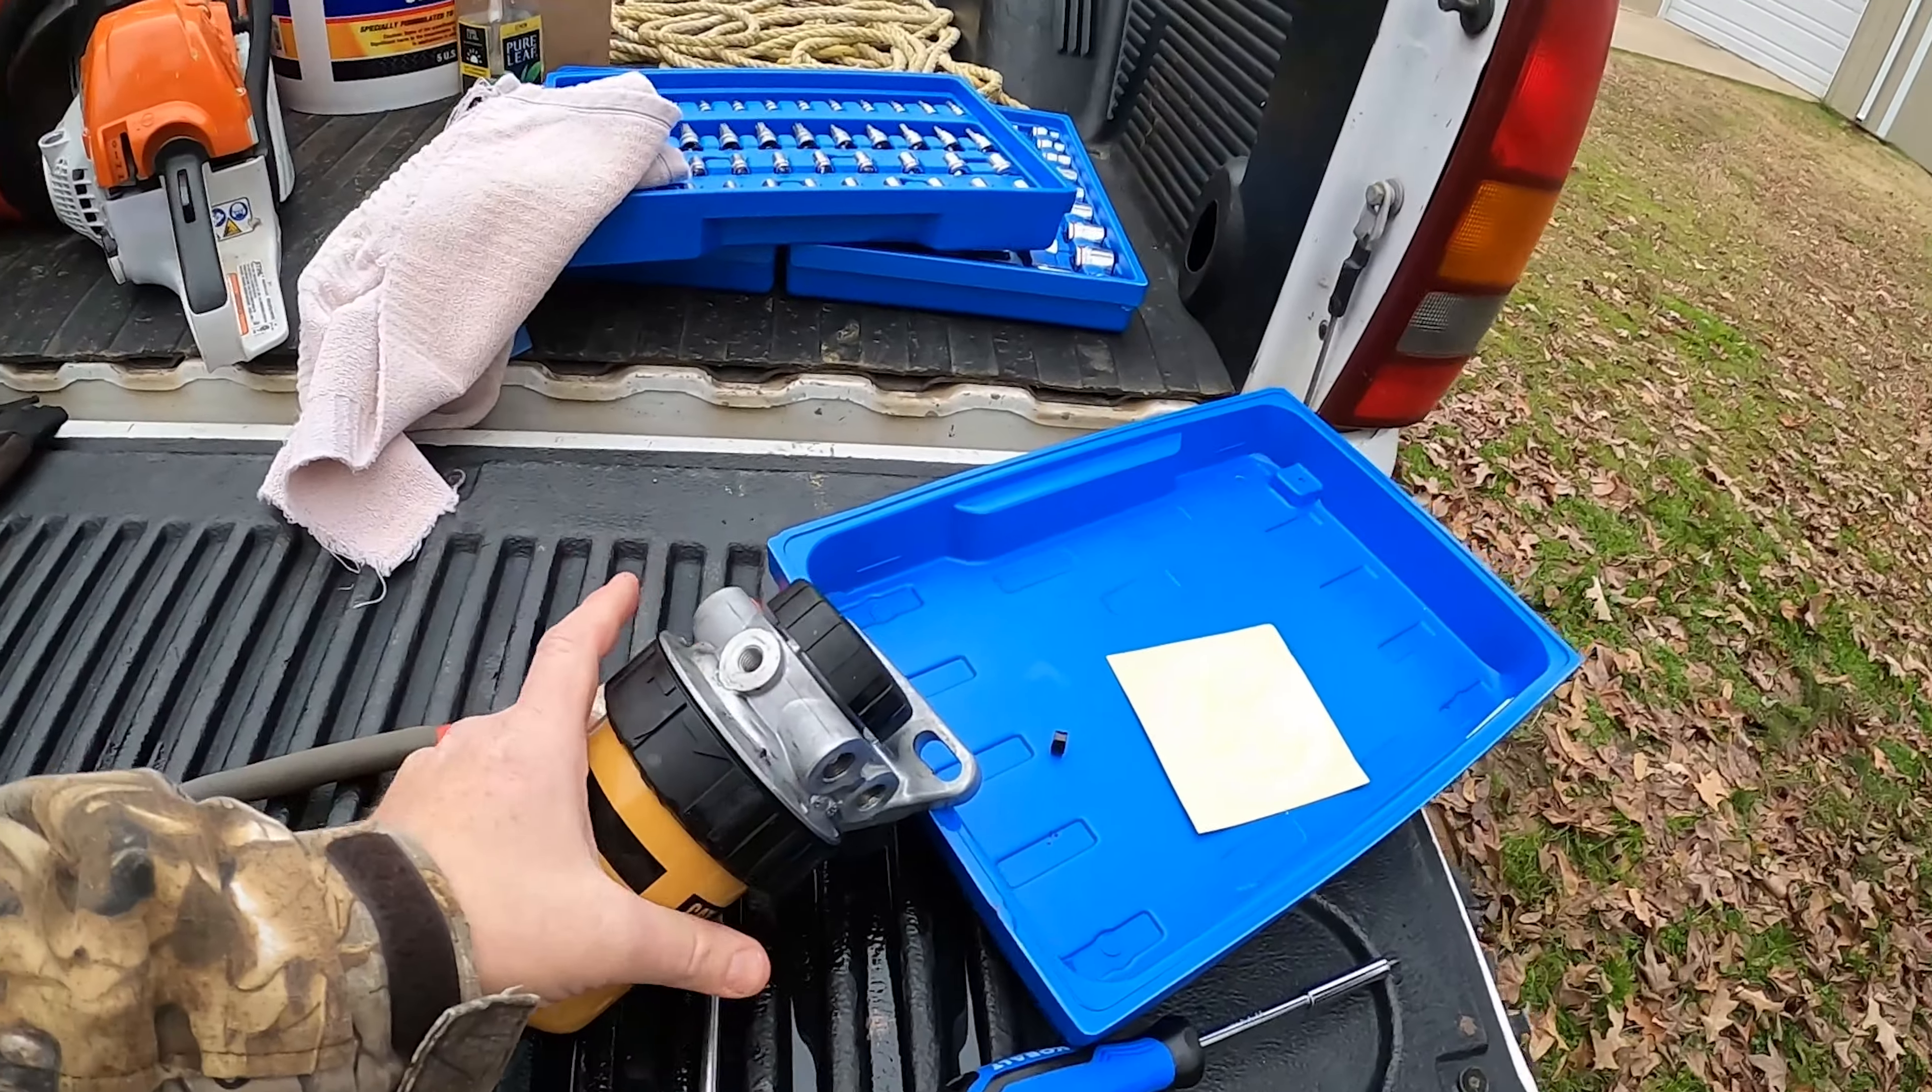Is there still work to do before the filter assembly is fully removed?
No.